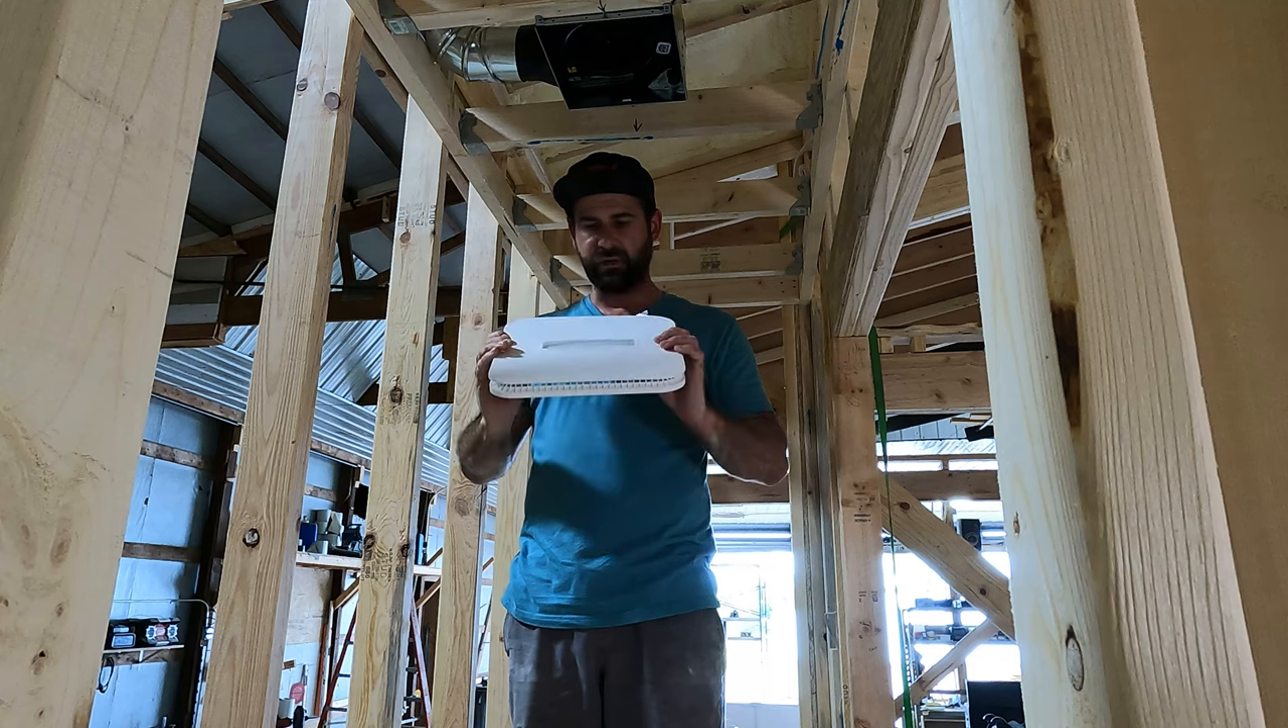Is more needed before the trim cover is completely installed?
Yes.